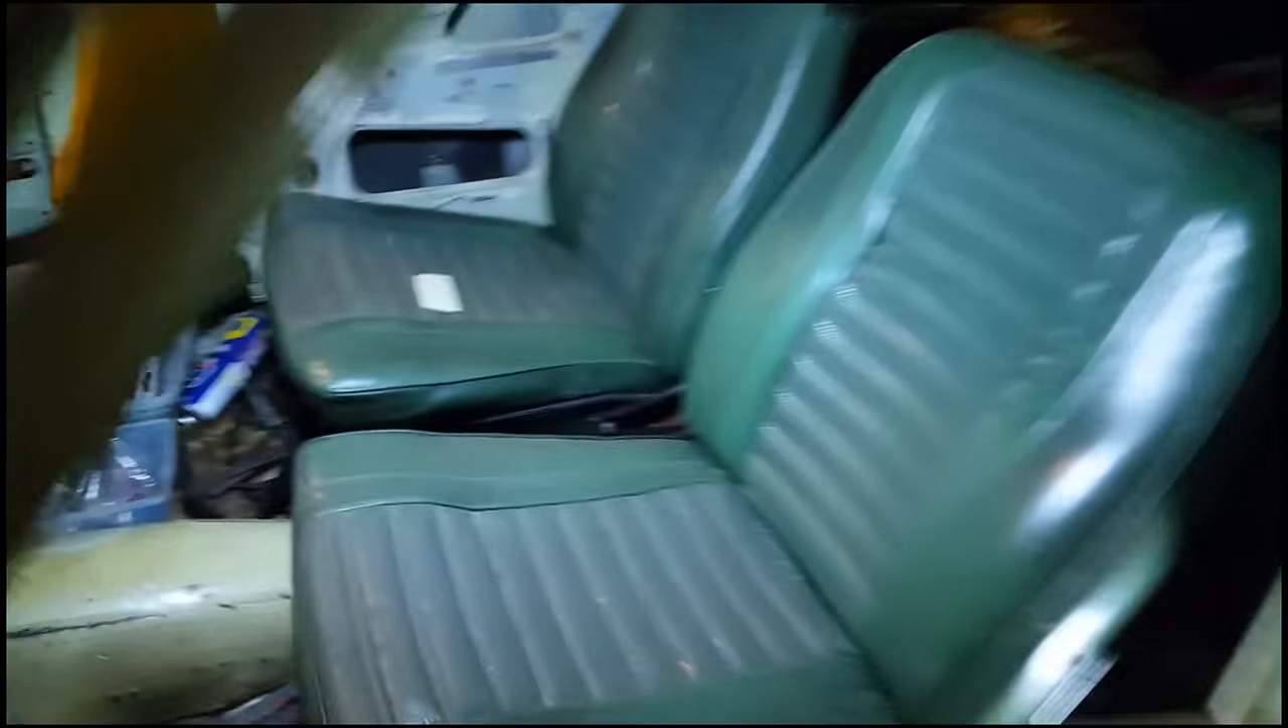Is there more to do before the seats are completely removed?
Yes.